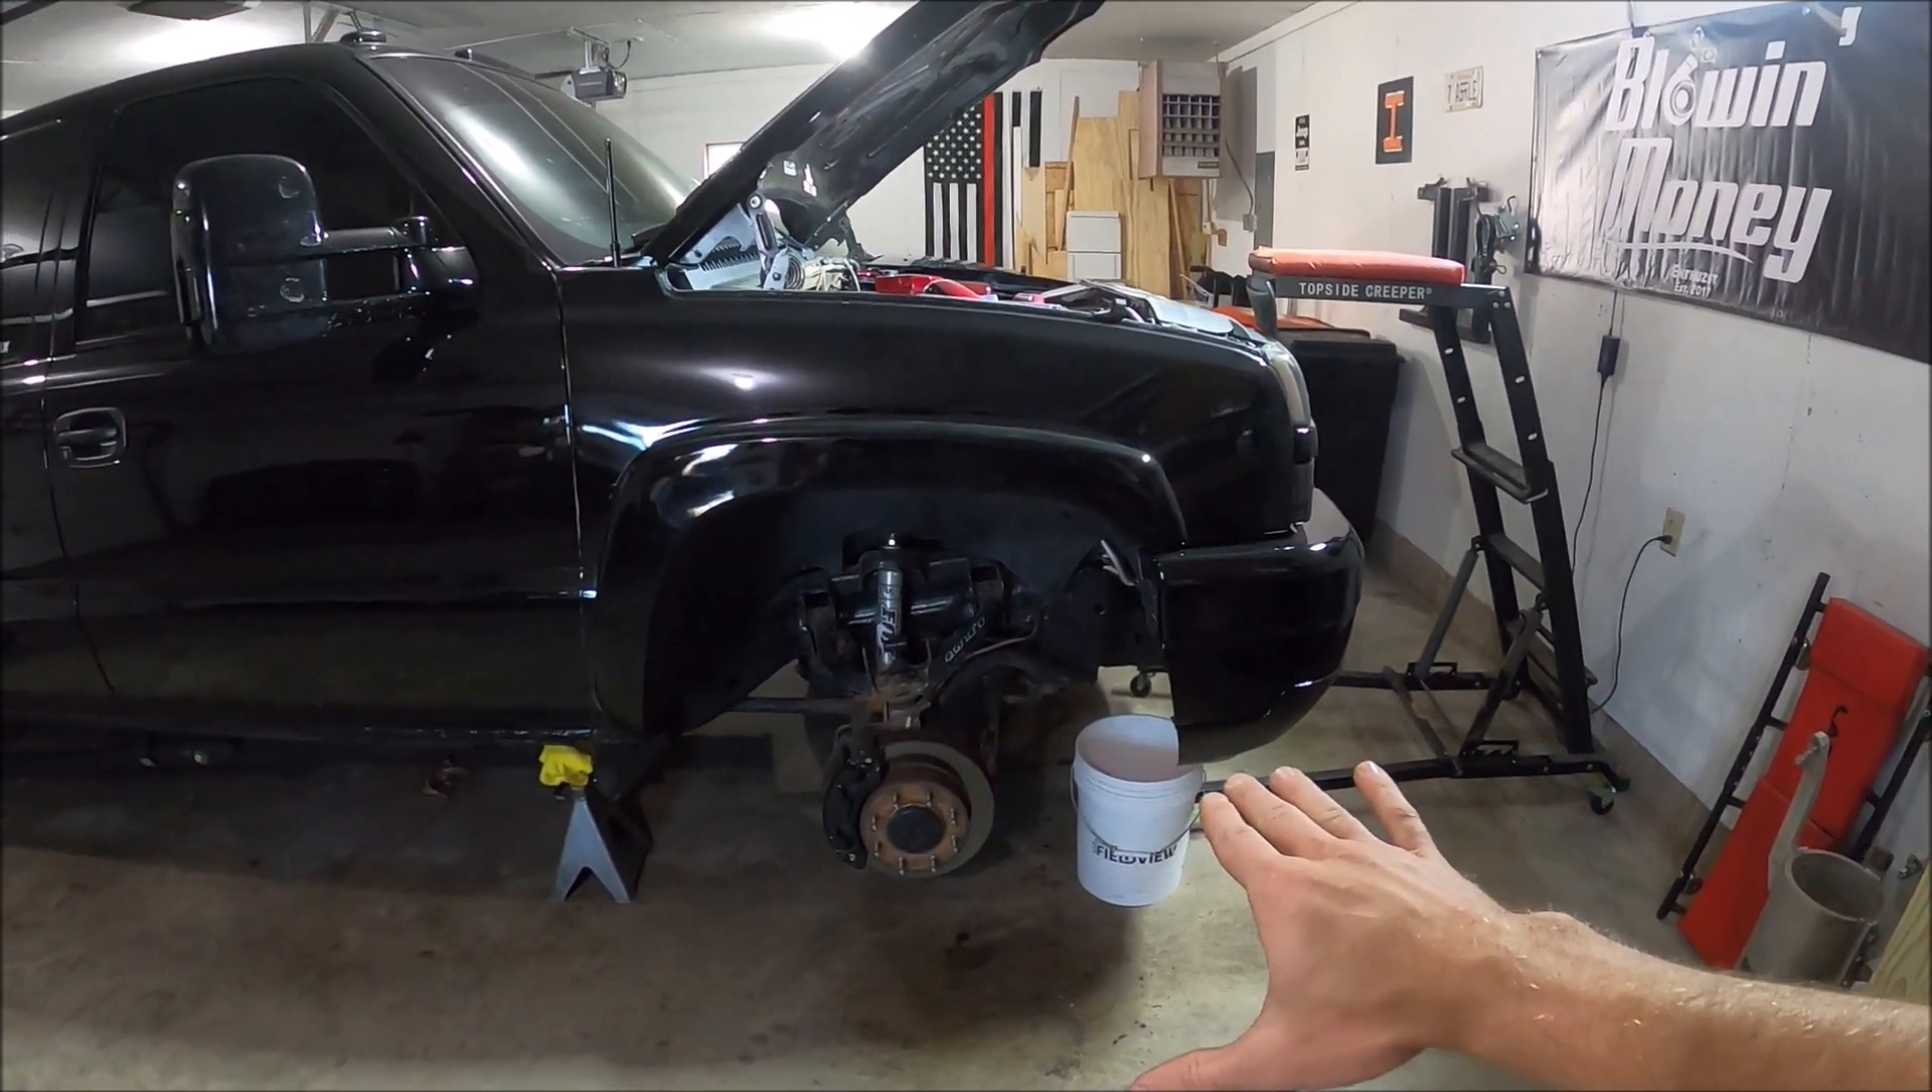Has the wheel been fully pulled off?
Yes.